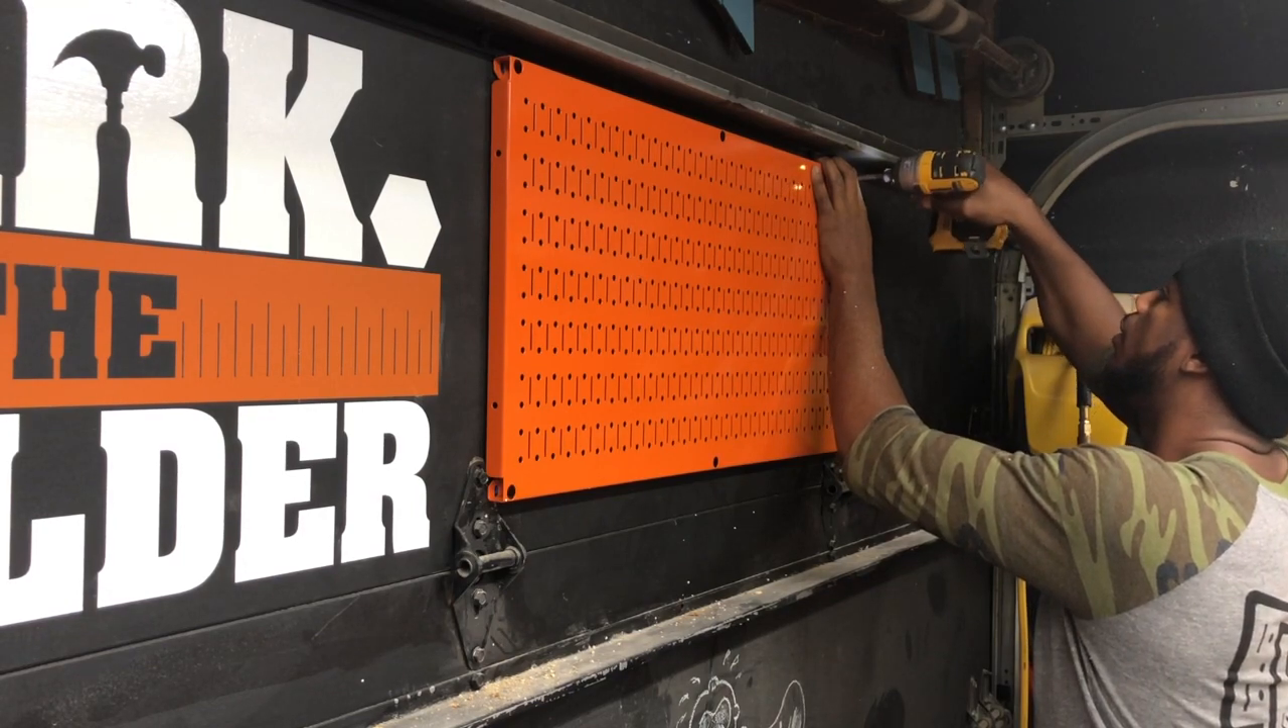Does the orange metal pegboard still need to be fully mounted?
Yes.